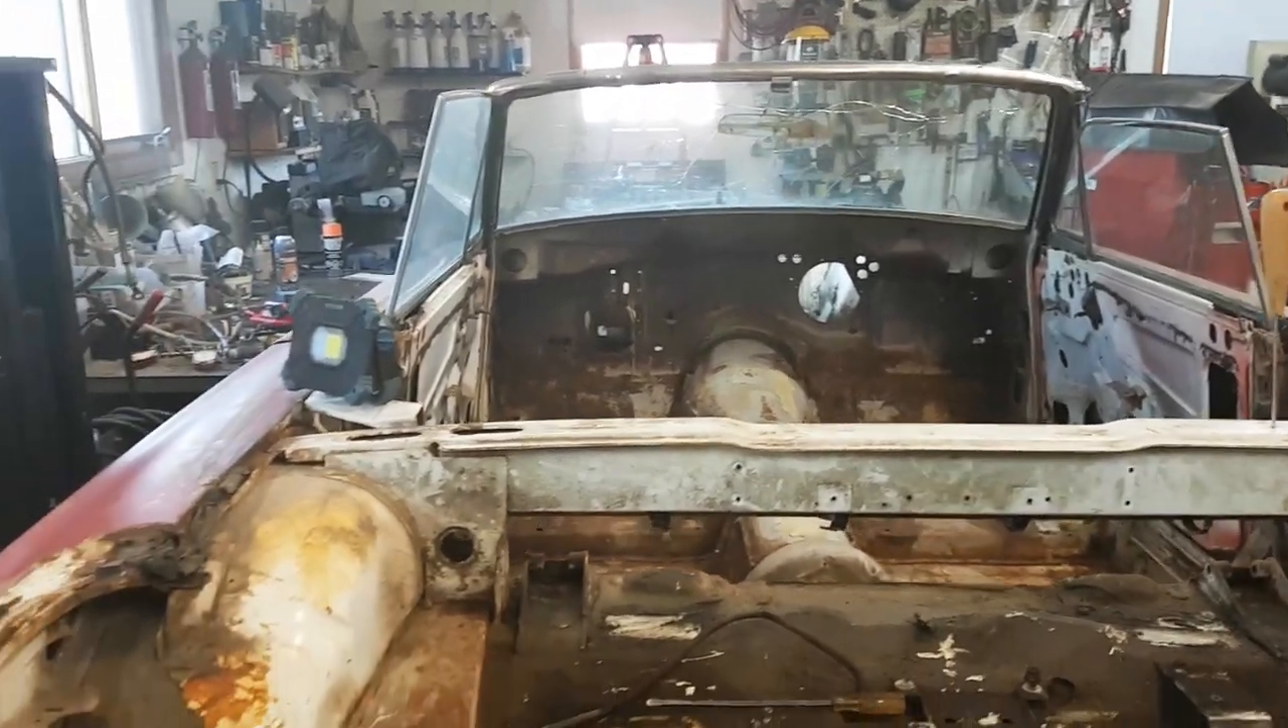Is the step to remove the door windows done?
No.